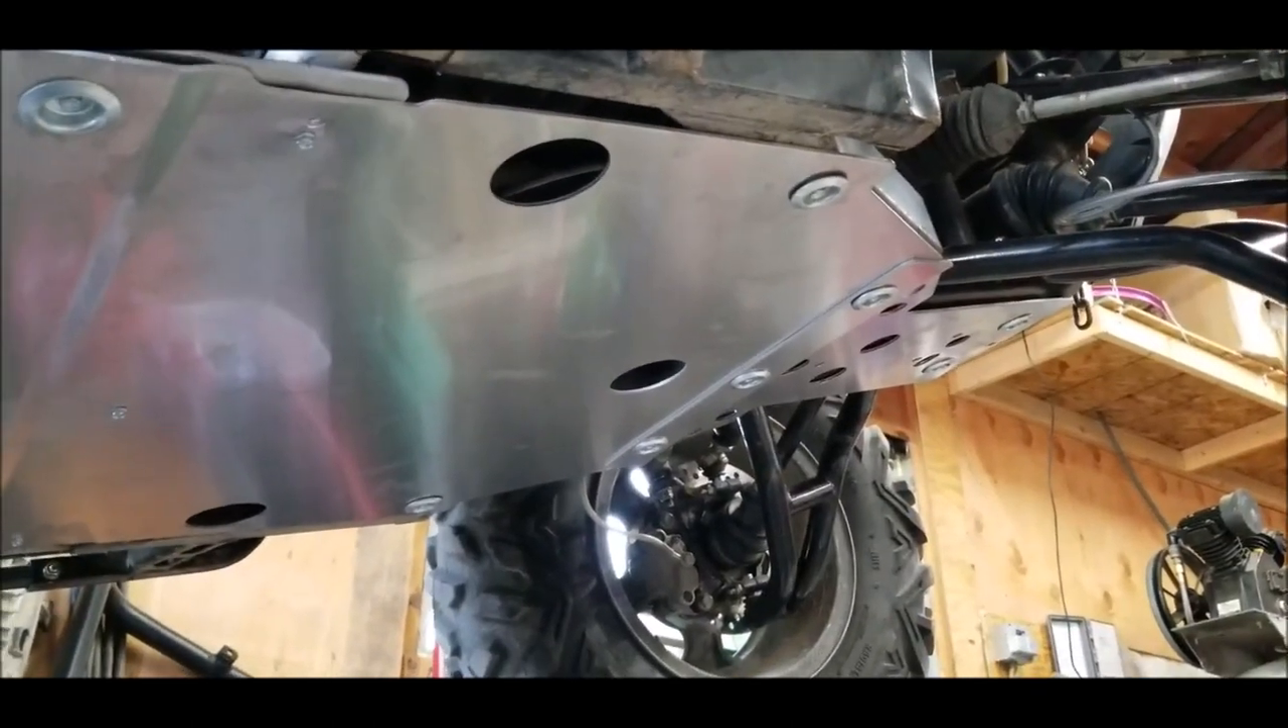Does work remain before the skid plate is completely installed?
No.